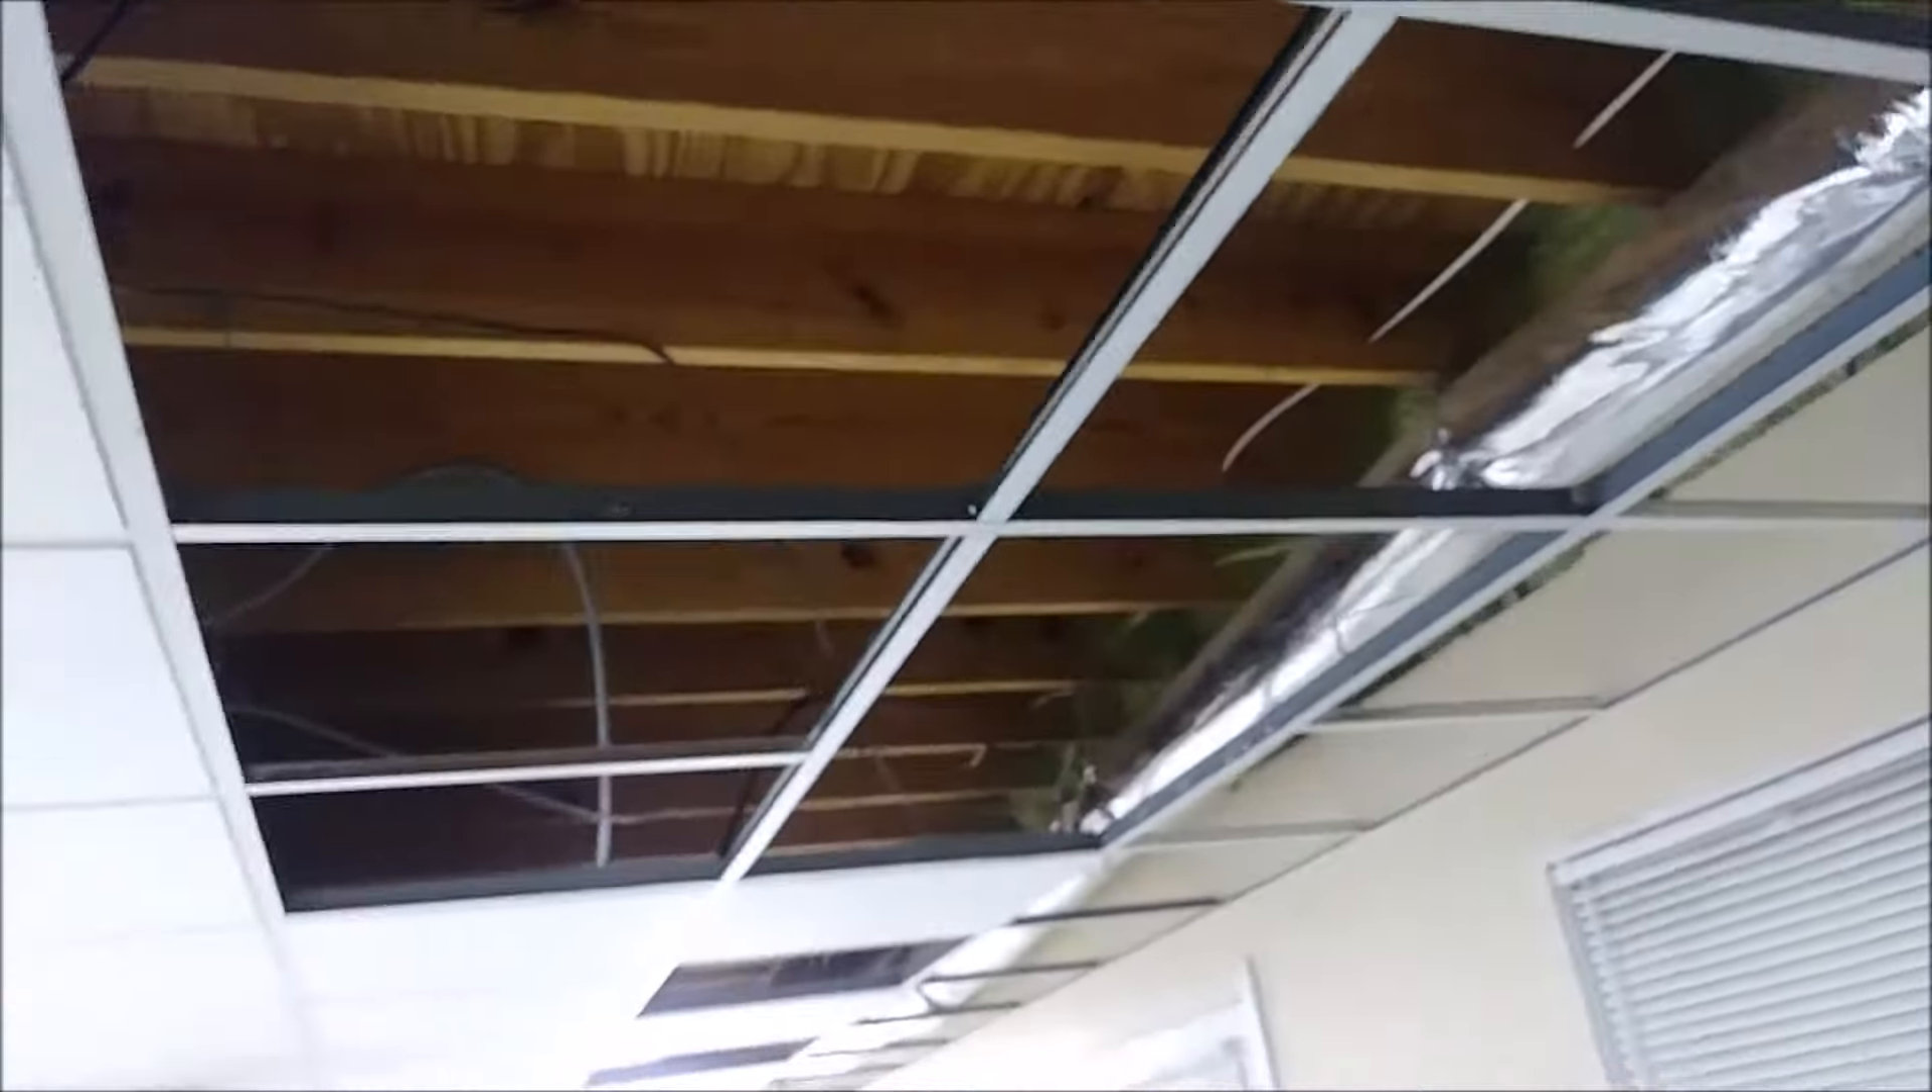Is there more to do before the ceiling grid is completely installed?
No.